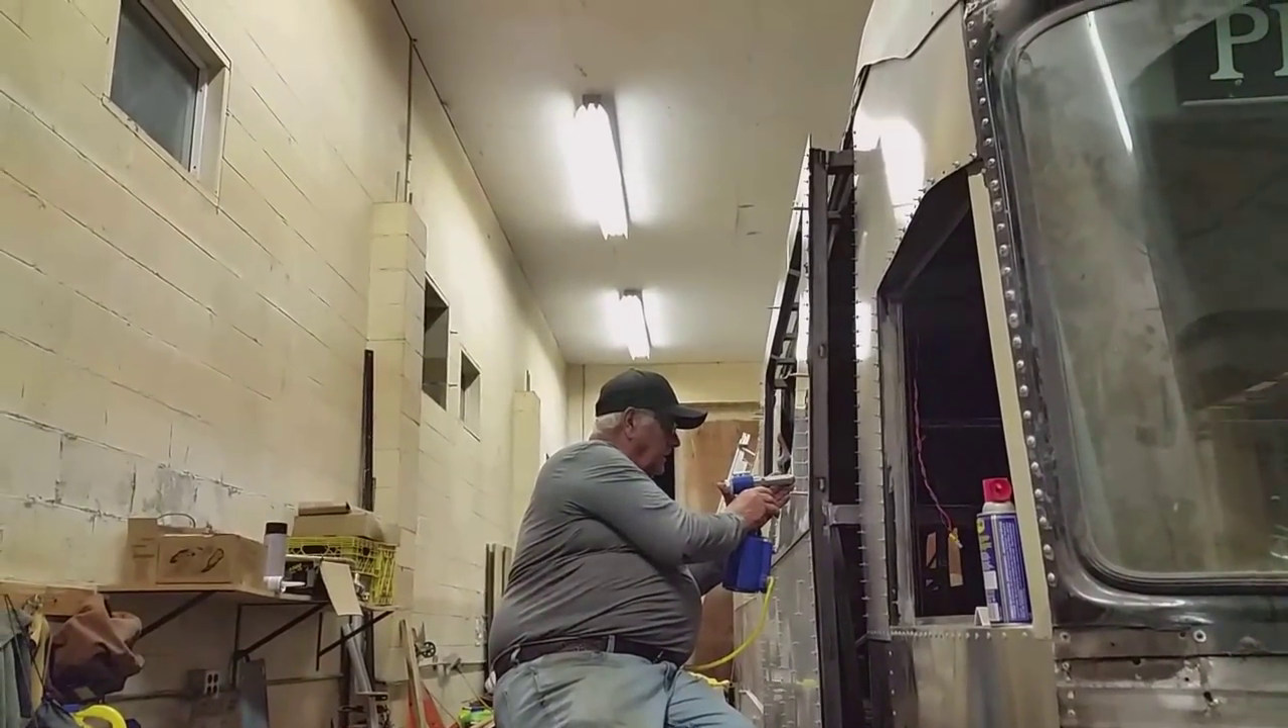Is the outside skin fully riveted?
No.